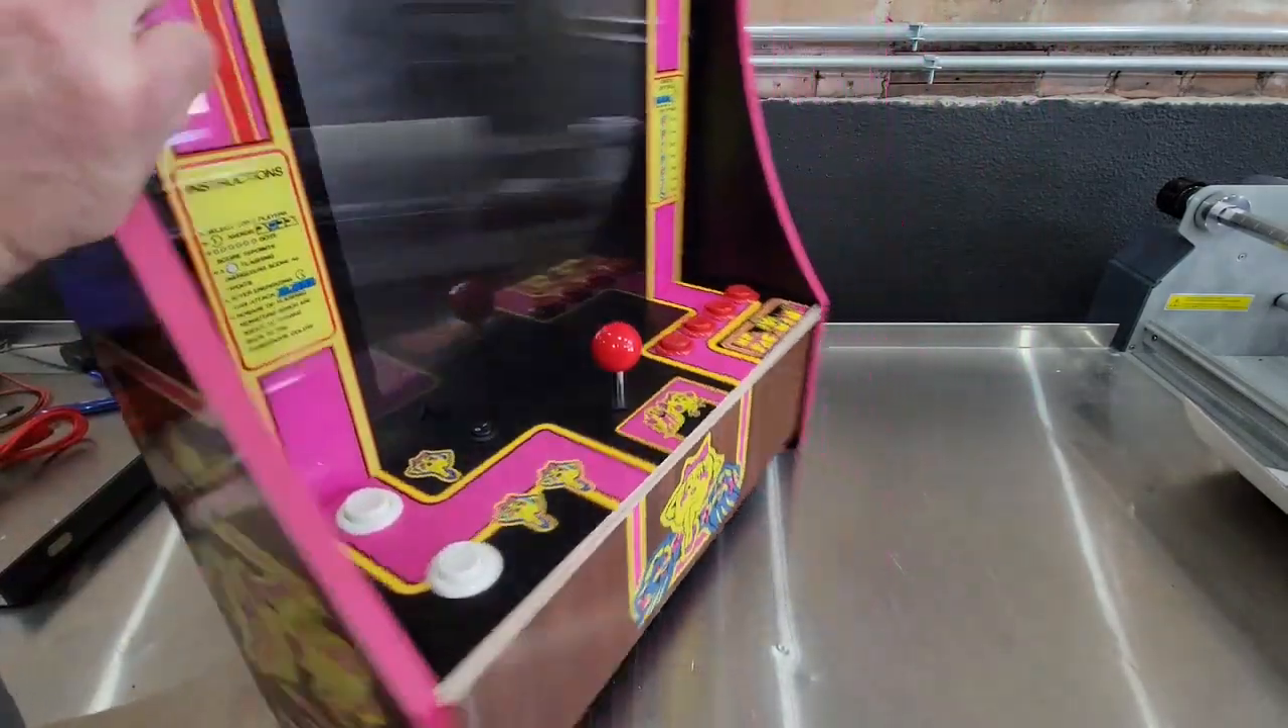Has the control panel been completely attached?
Yes.